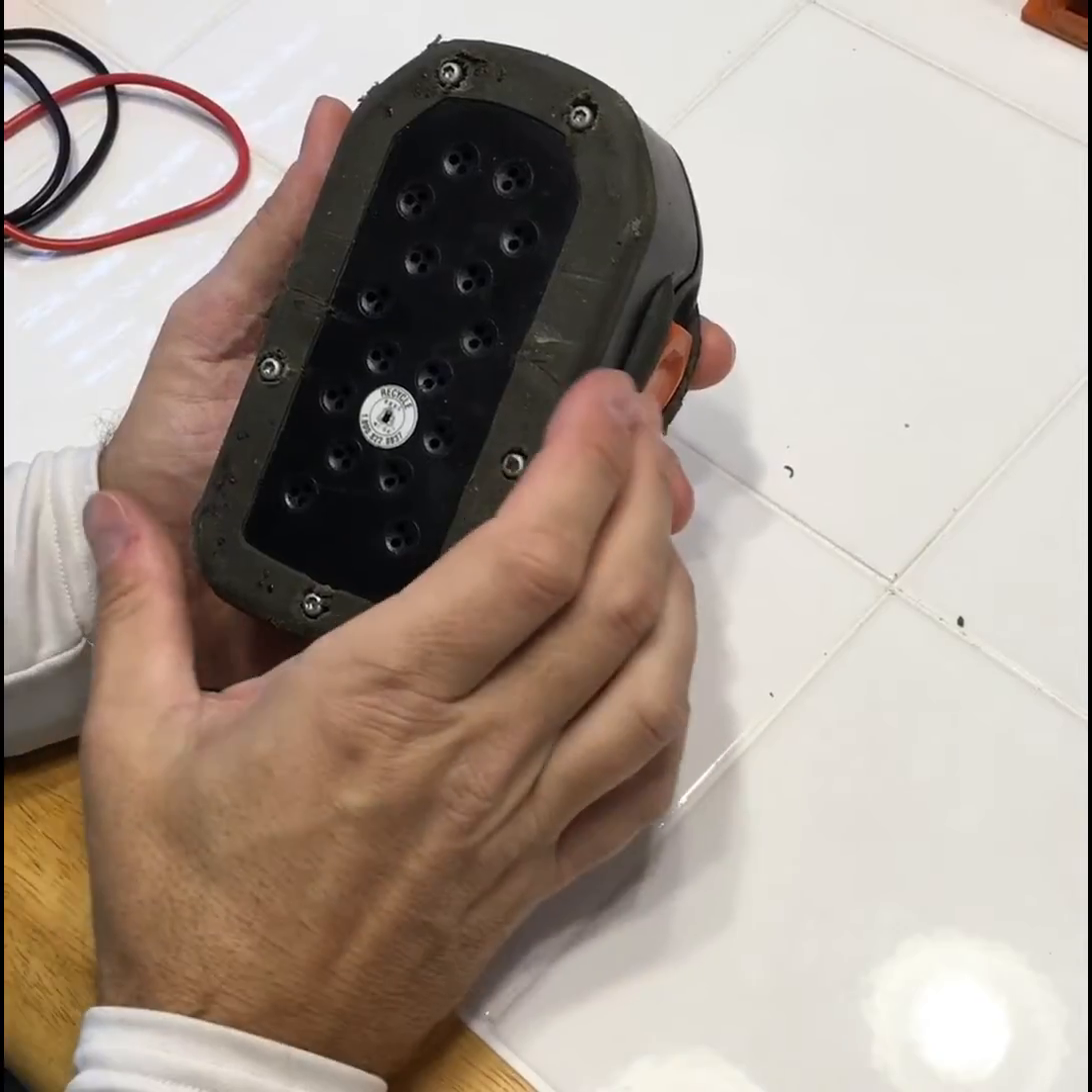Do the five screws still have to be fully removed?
Yes.